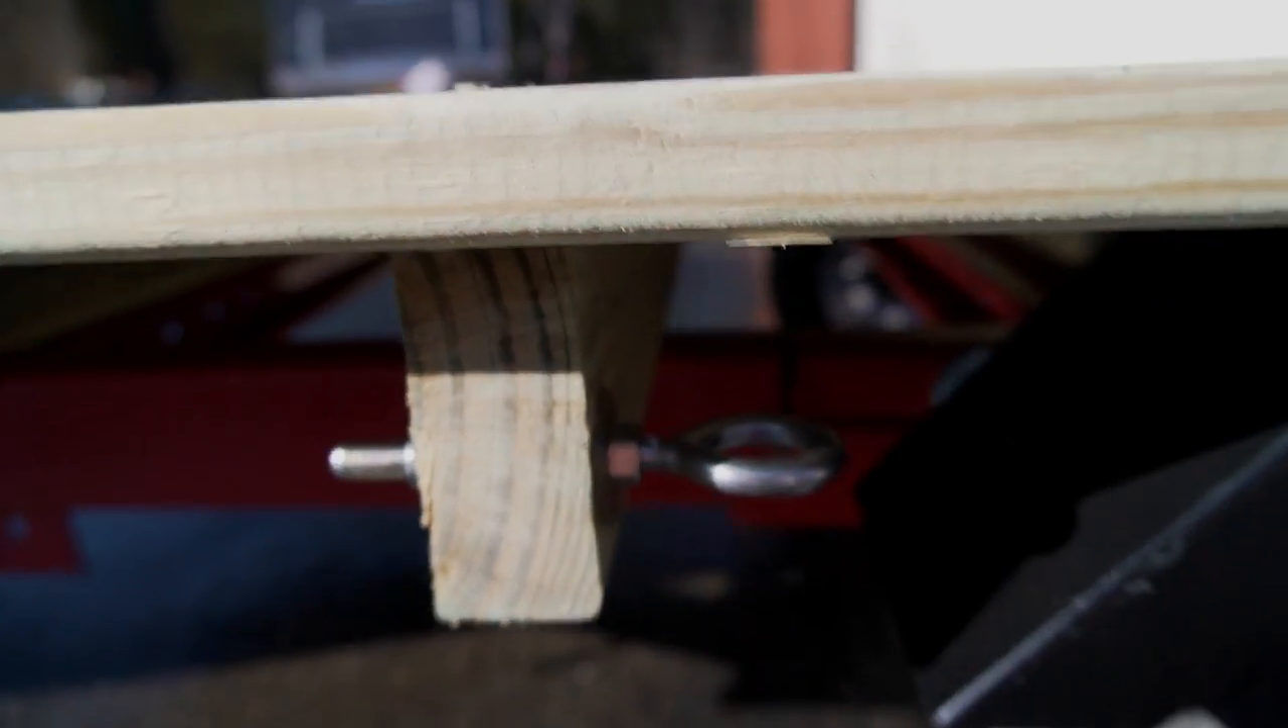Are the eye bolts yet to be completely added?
No.